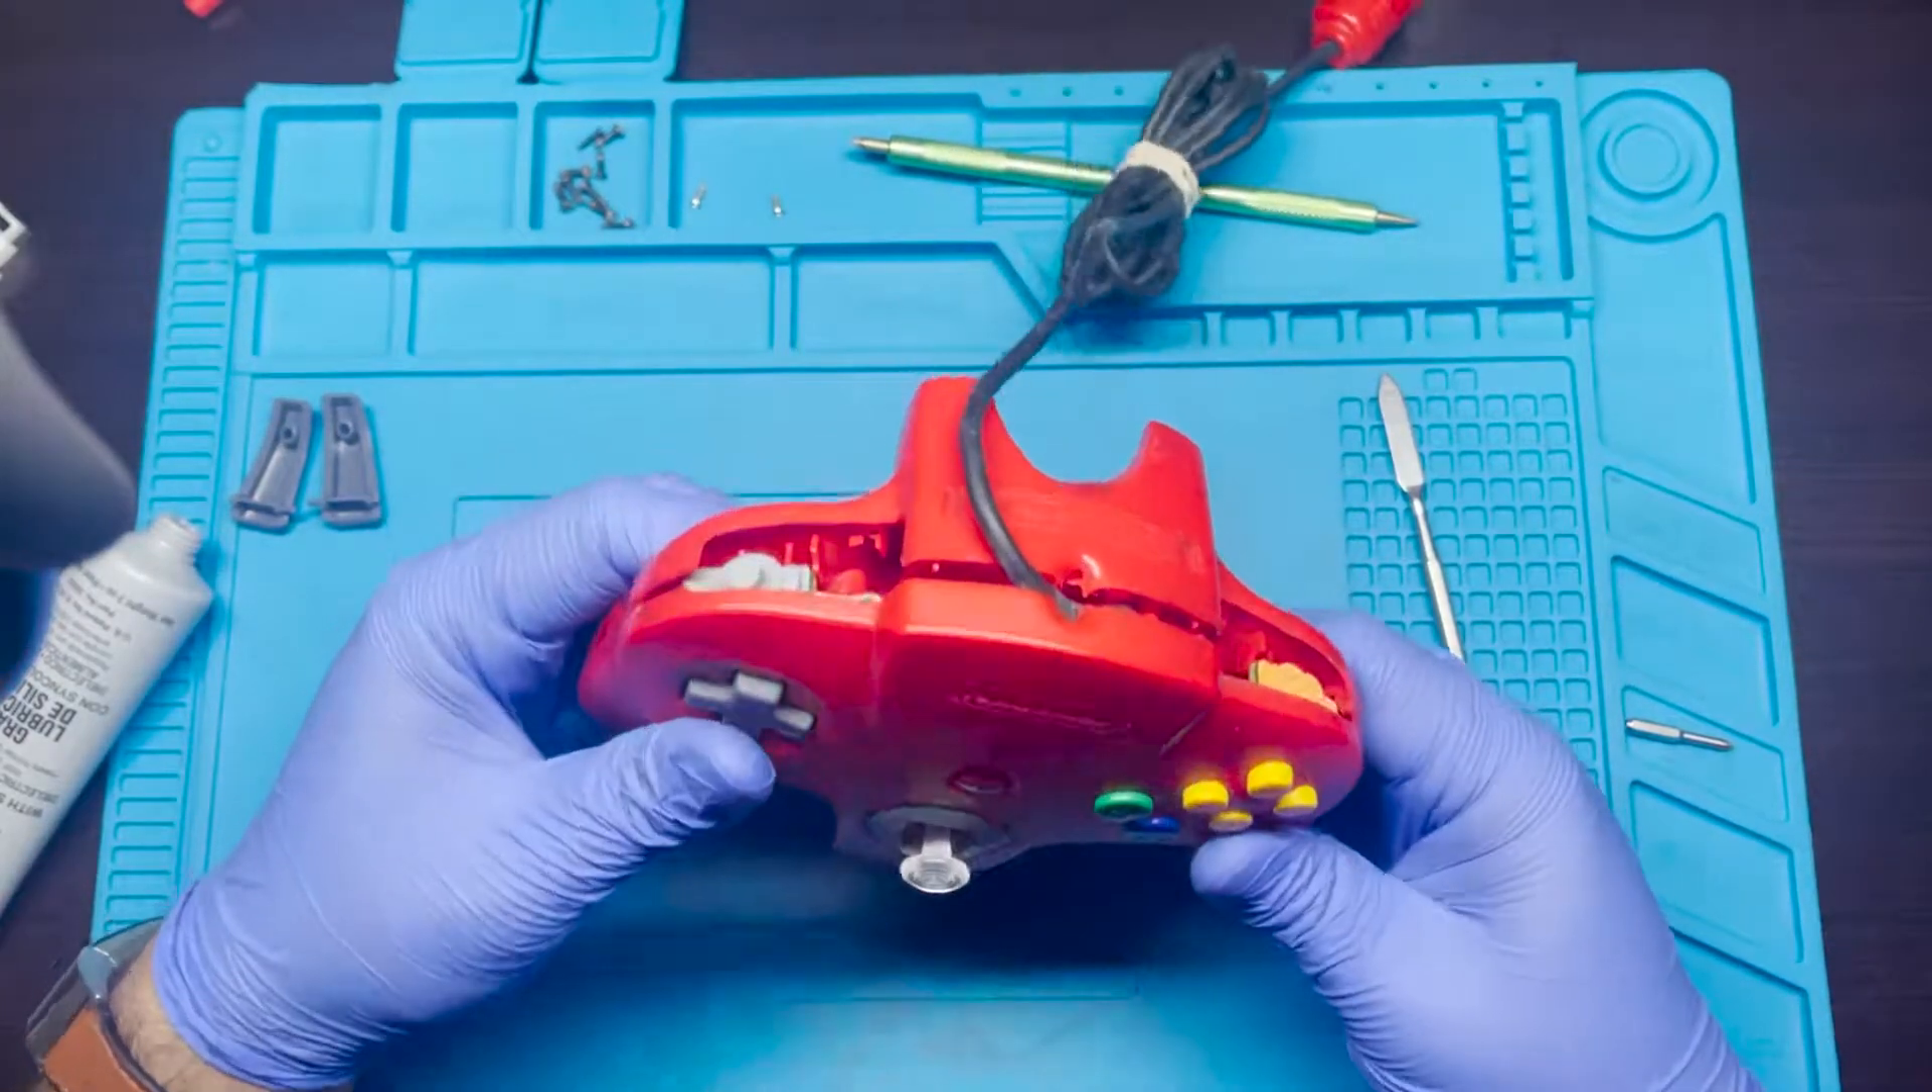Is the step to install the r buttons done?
No.